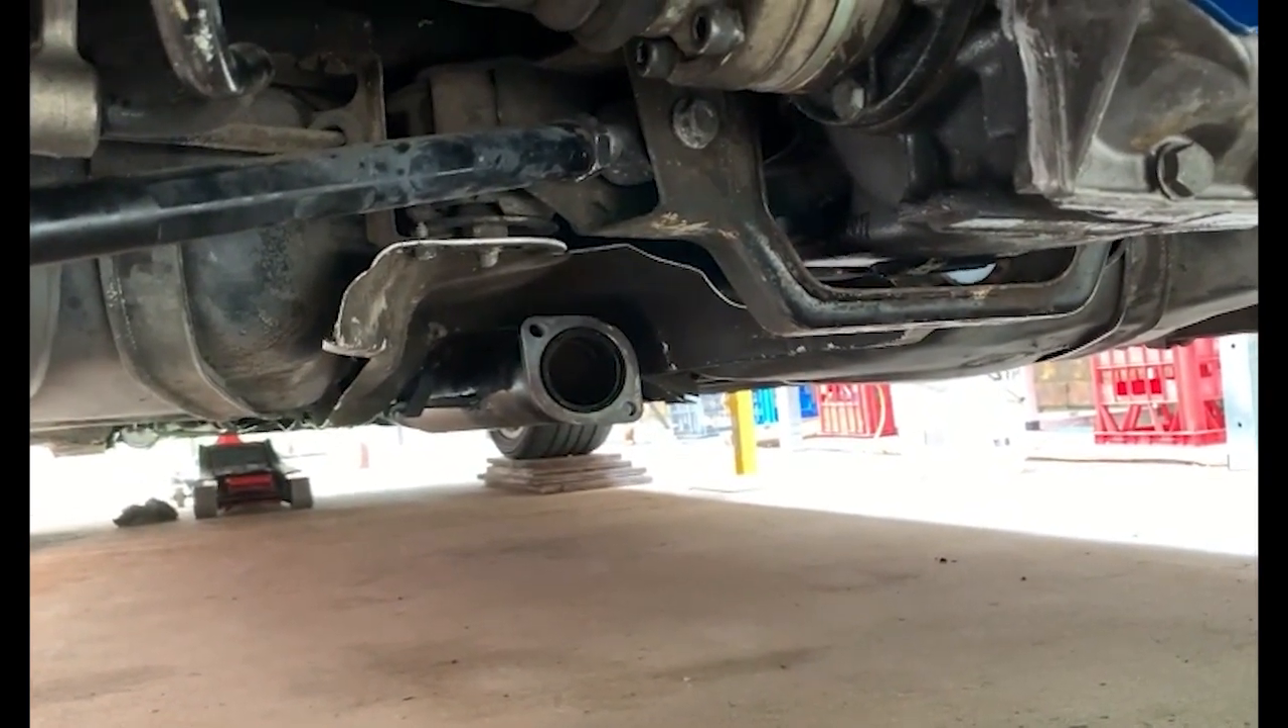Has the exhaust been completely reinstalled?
No.